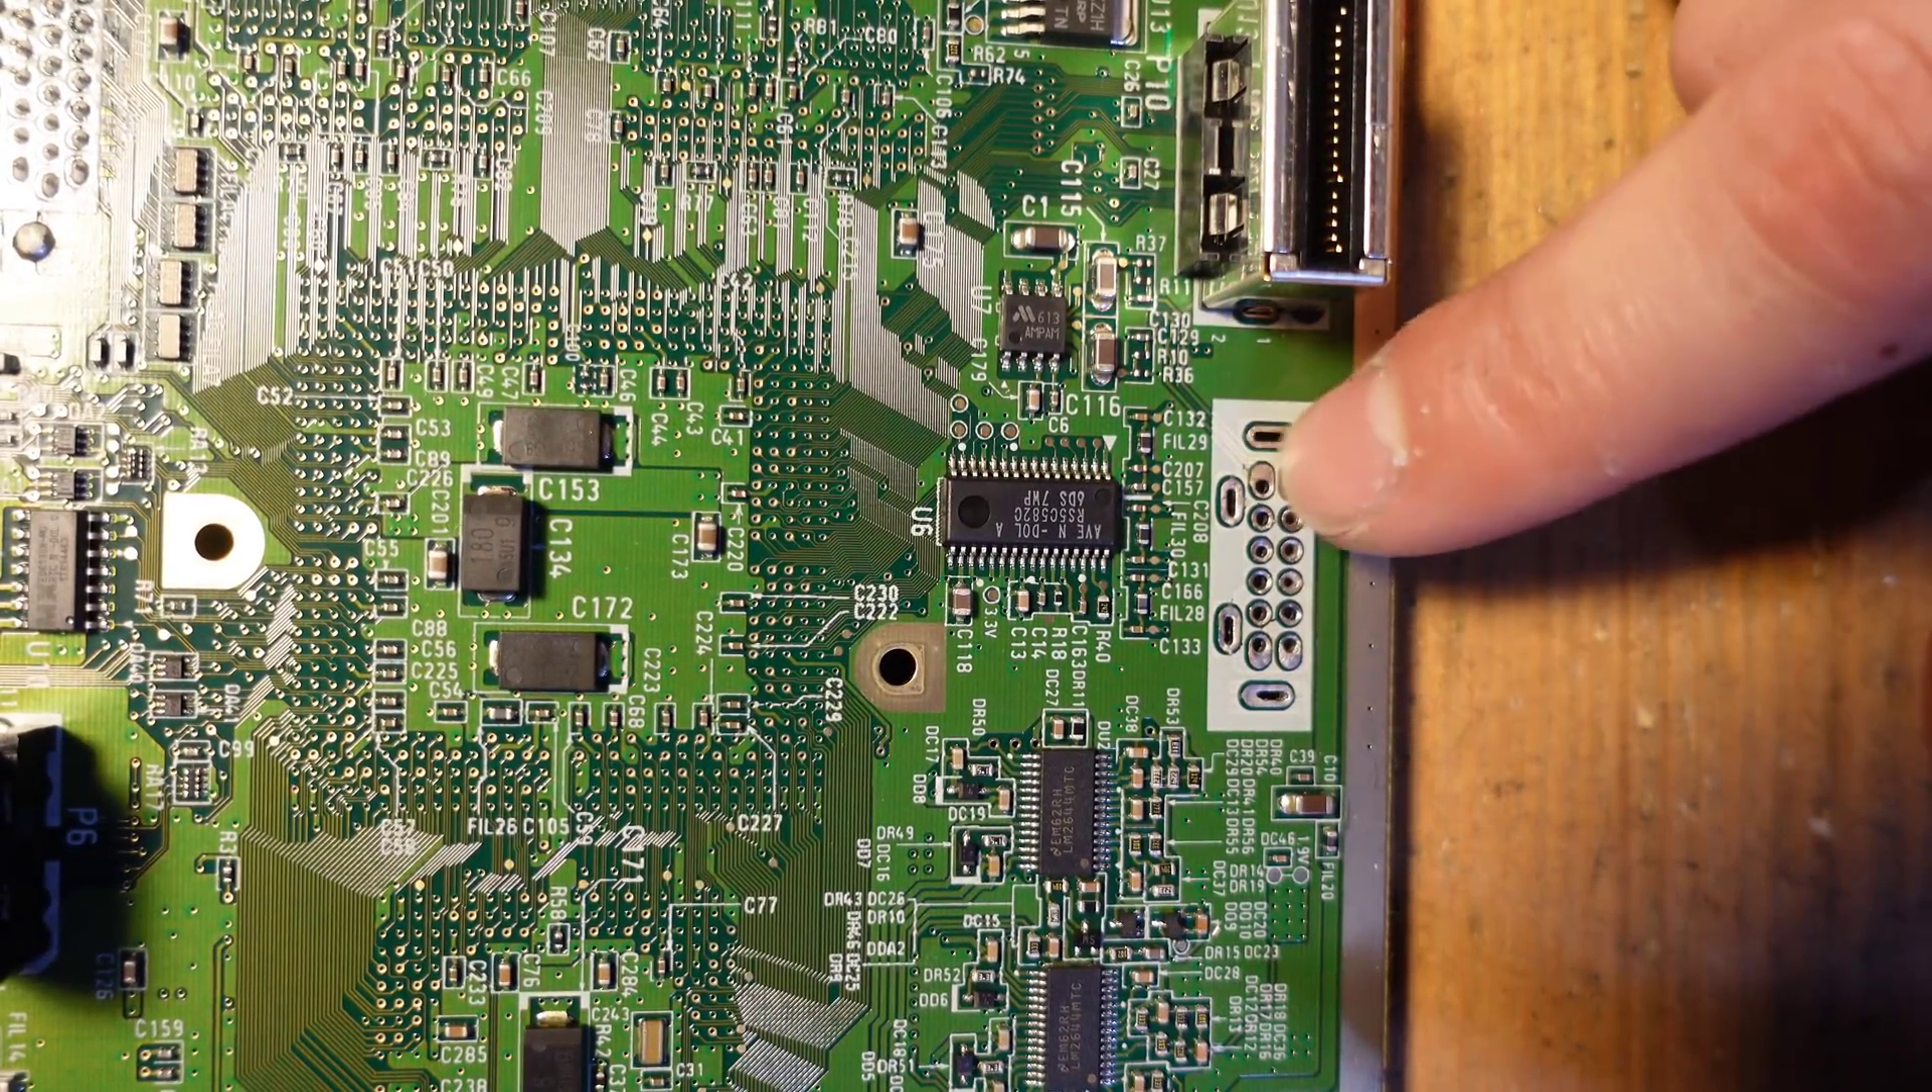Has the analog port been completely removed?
Yes.